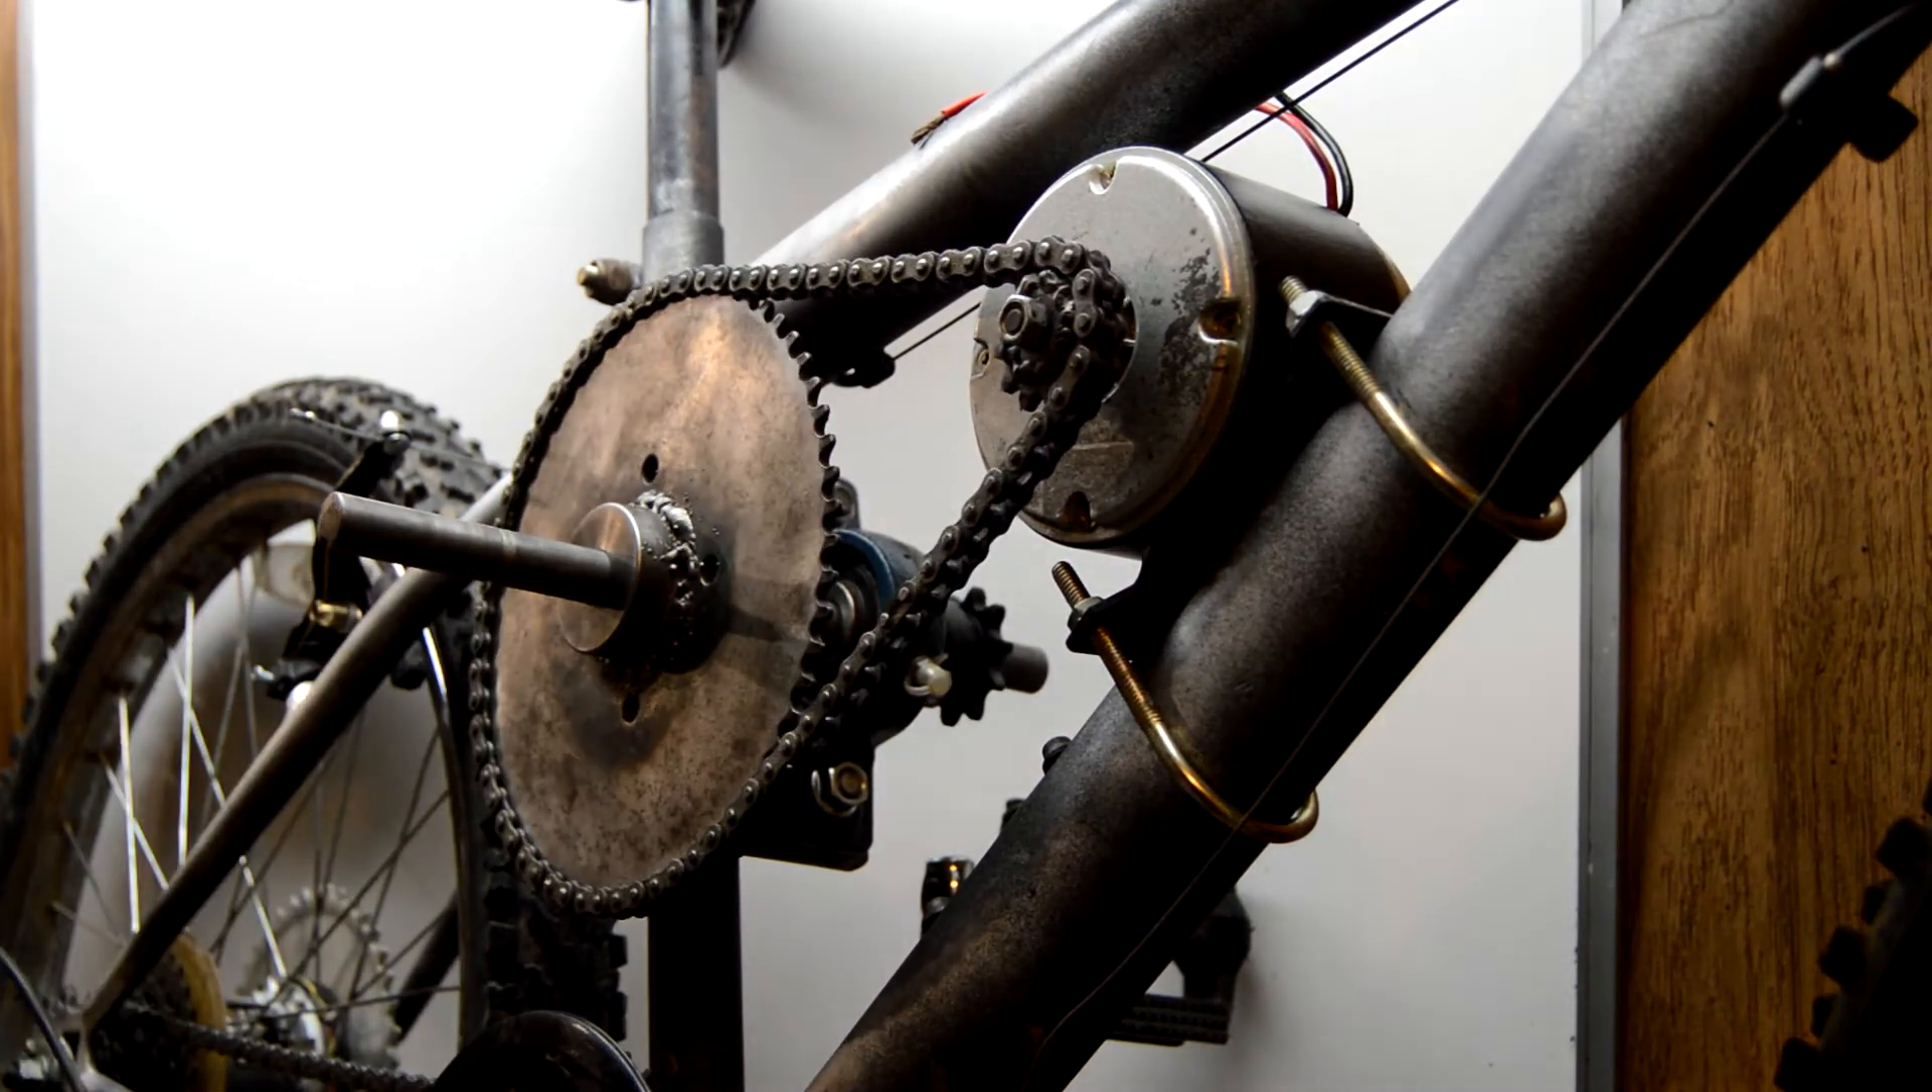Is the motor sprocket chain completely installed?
Yes.